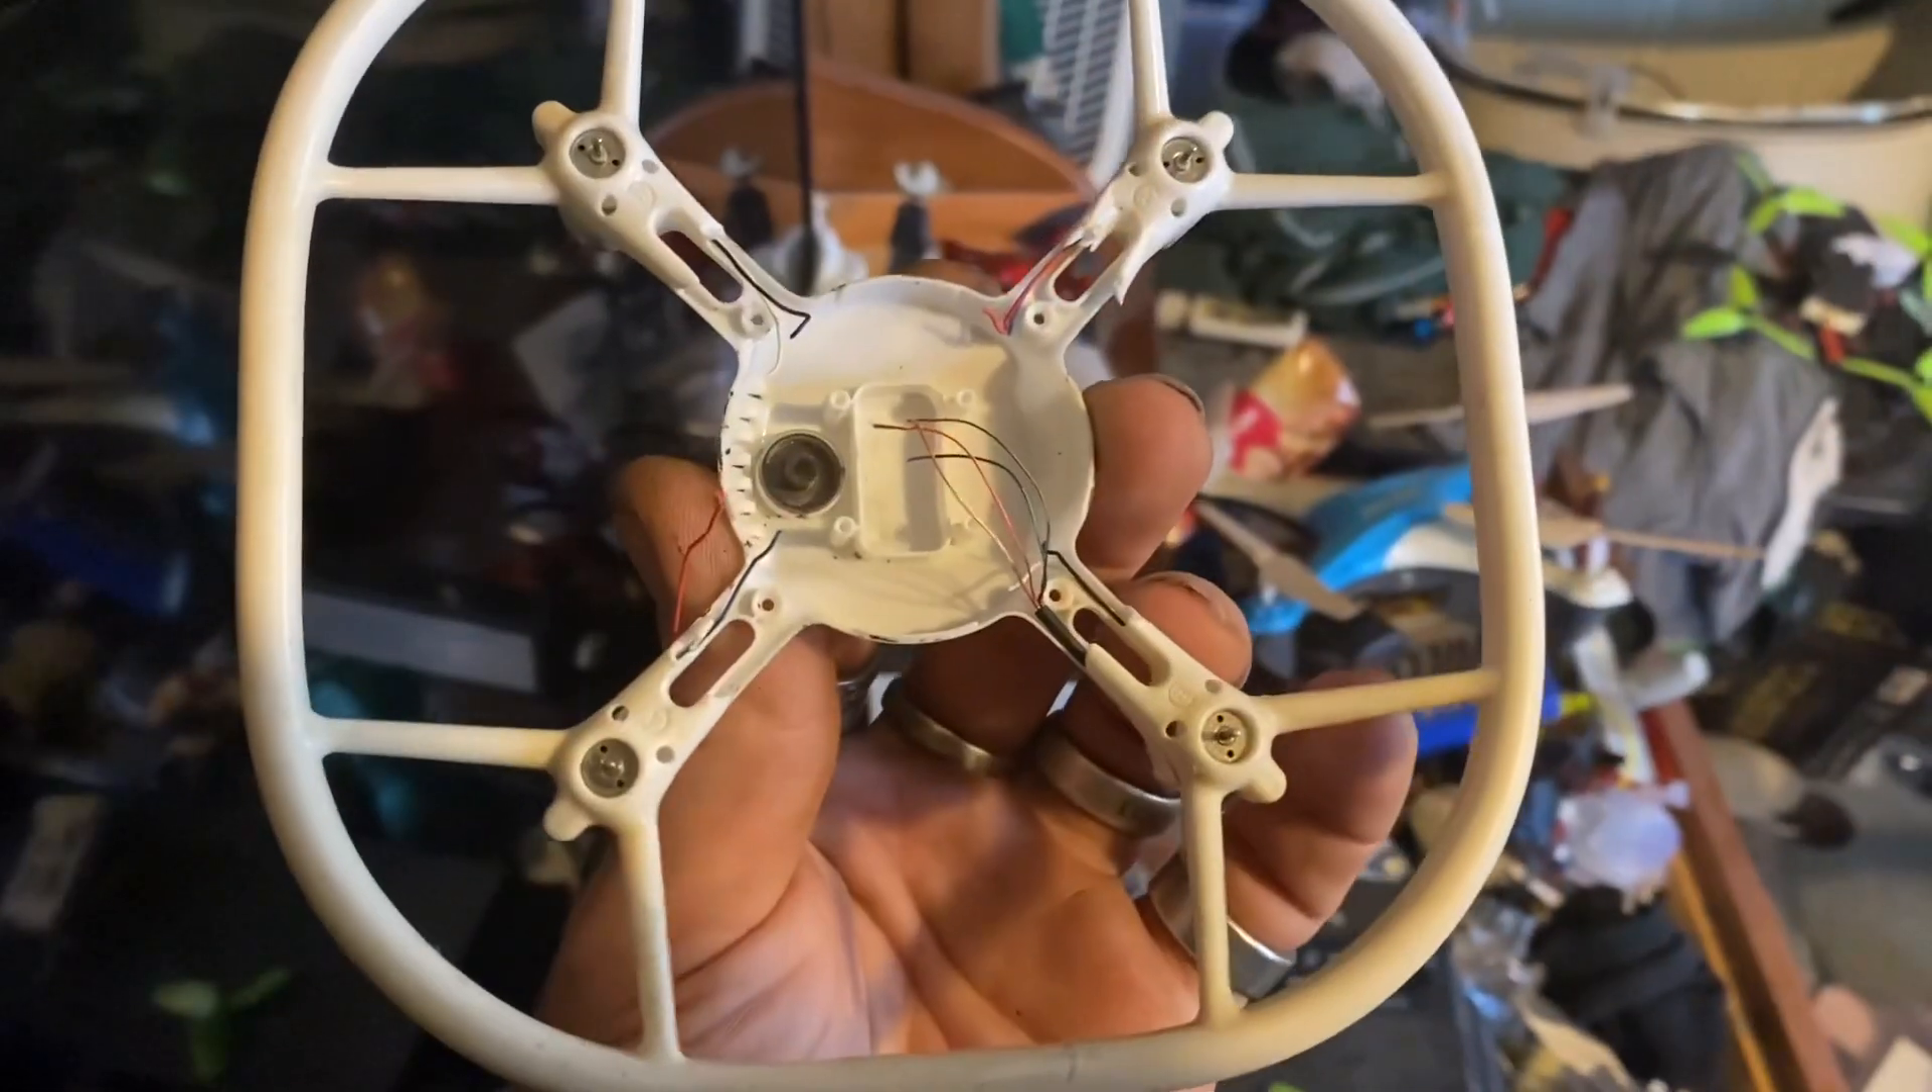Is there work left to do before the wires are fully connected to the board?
Yes.